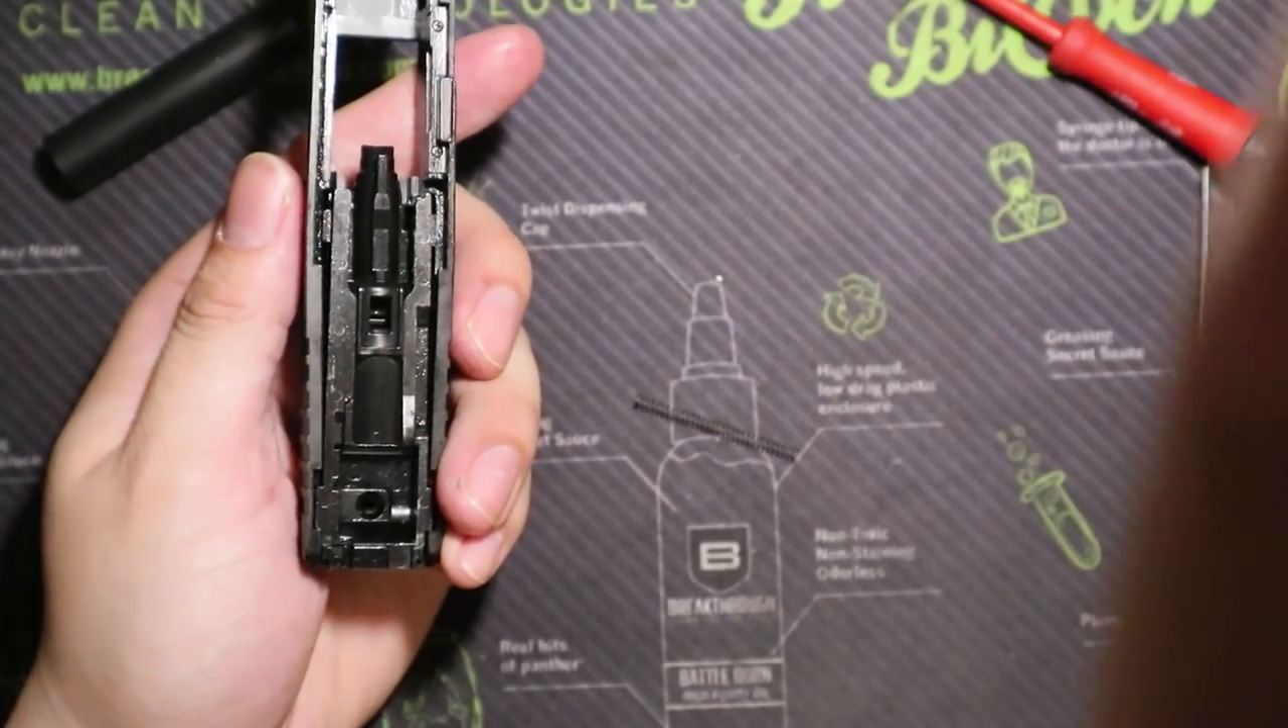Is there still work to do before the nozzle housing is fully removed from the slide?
Yes.